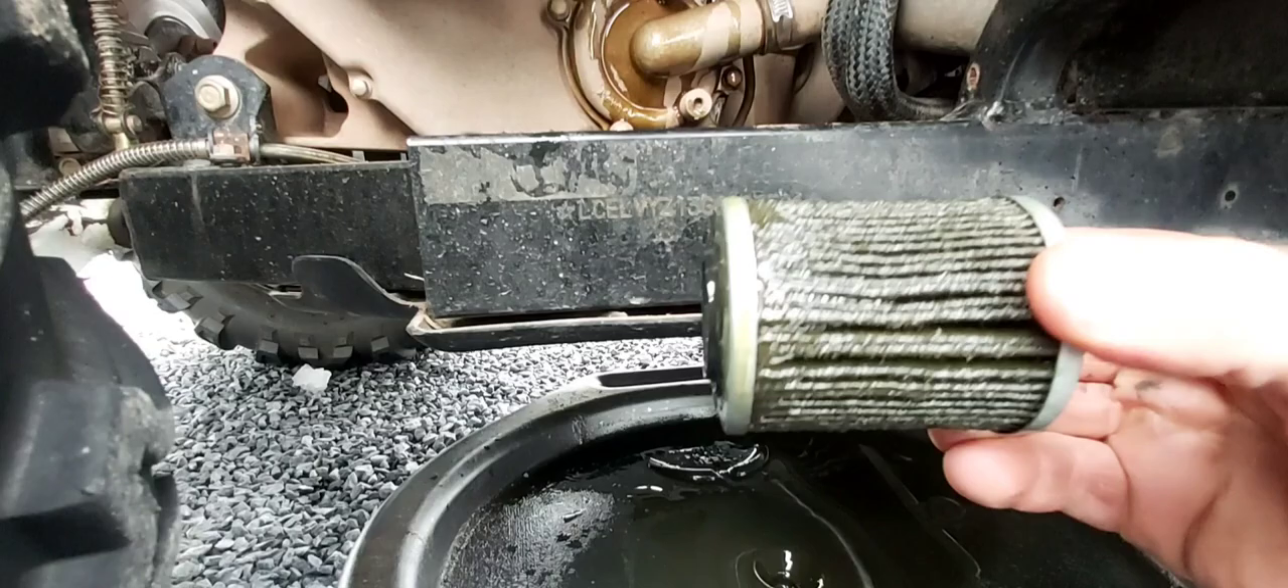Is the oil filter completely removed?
Yes.